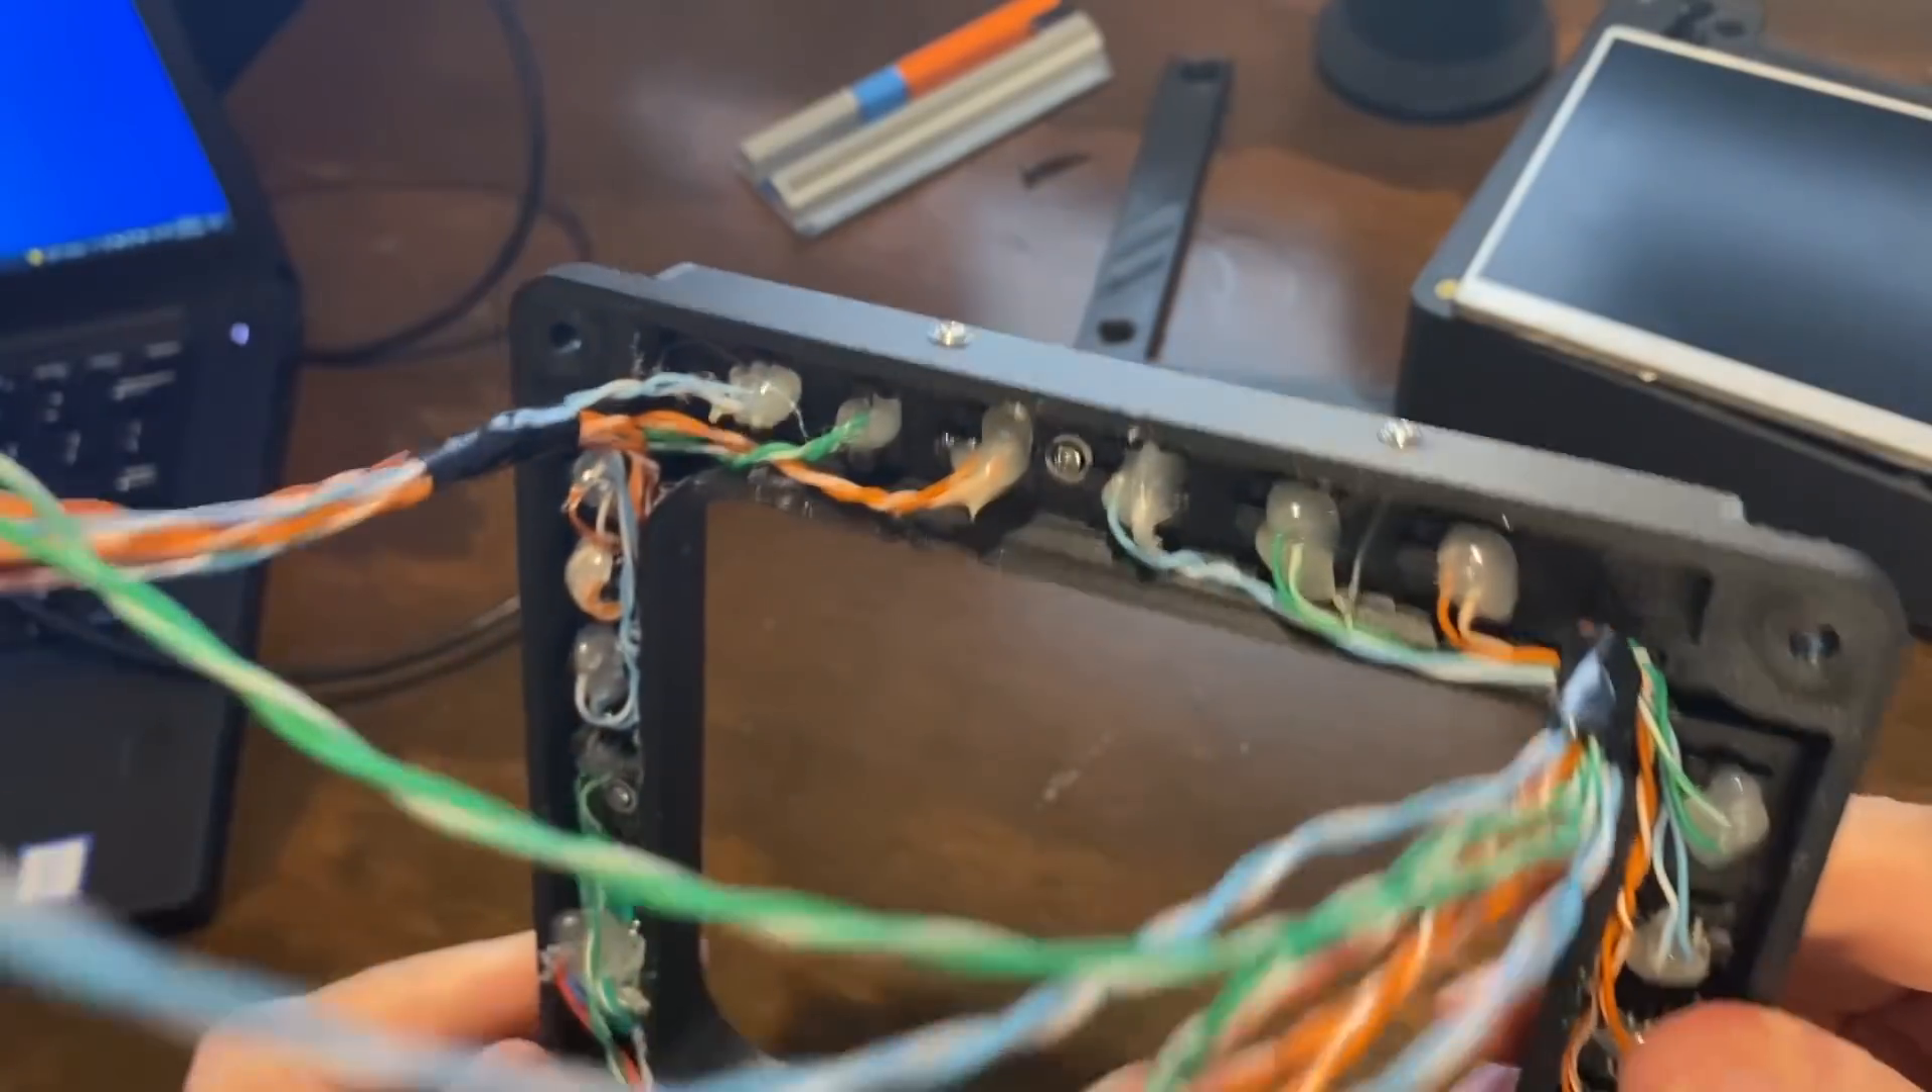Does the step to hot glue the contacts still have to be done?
No.